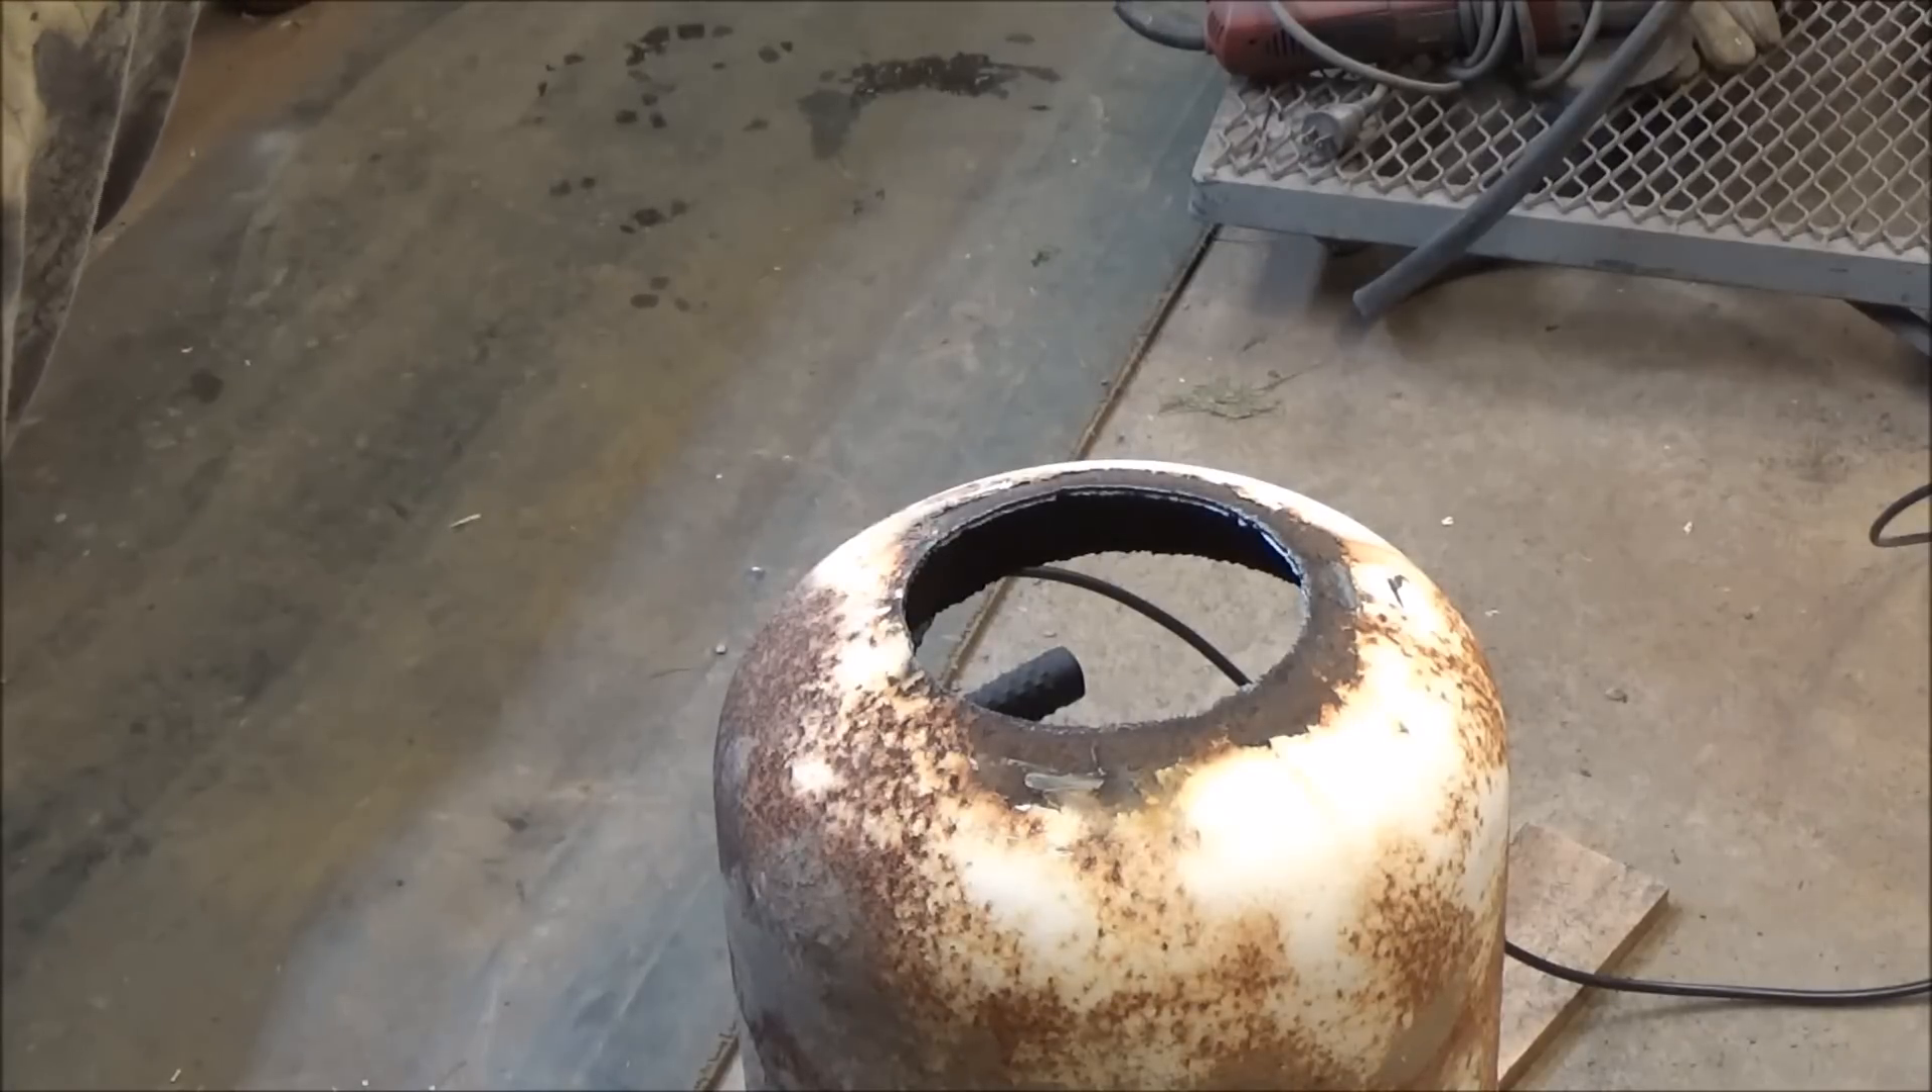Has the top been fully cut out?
Yes.